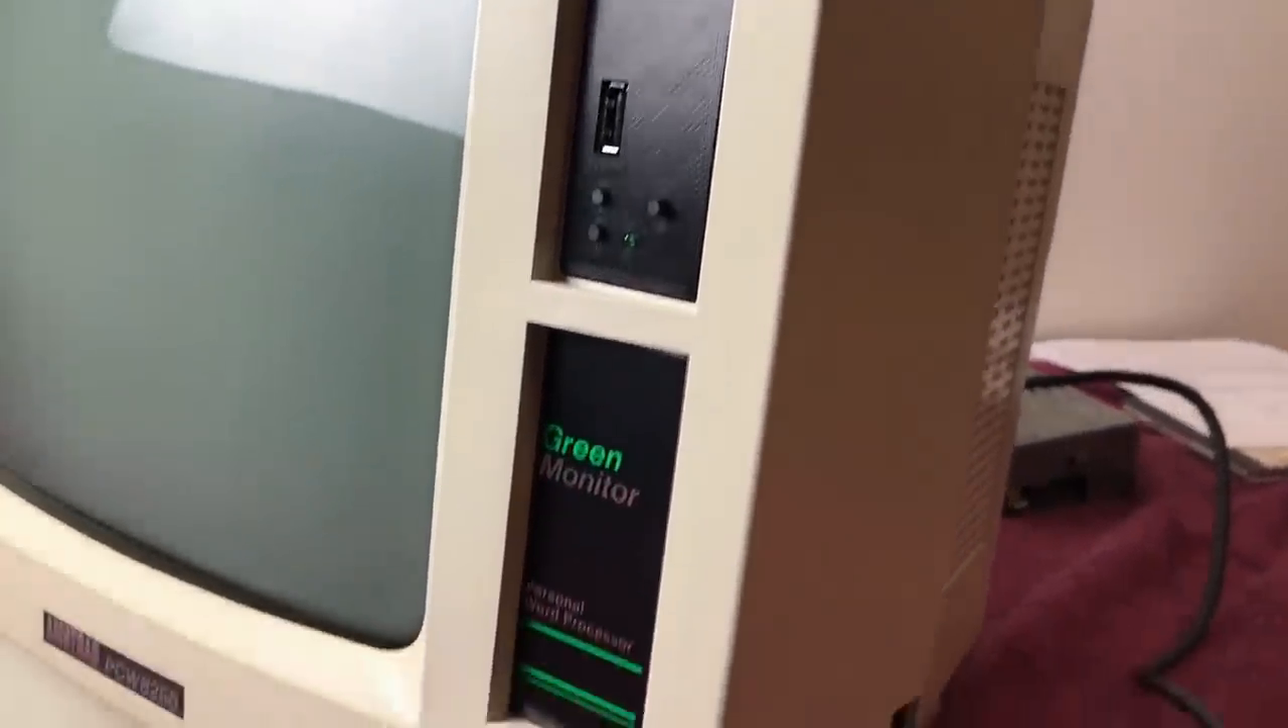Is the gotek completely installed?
Yes.